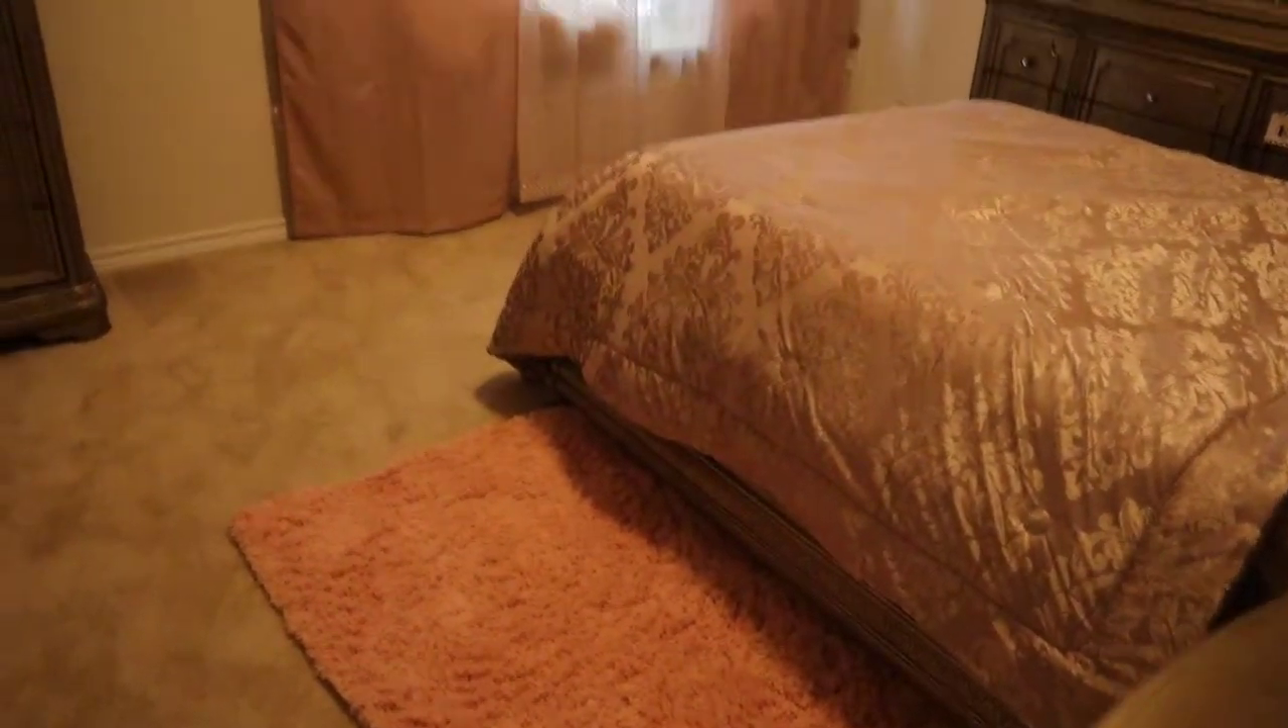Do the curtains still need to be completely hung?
No.